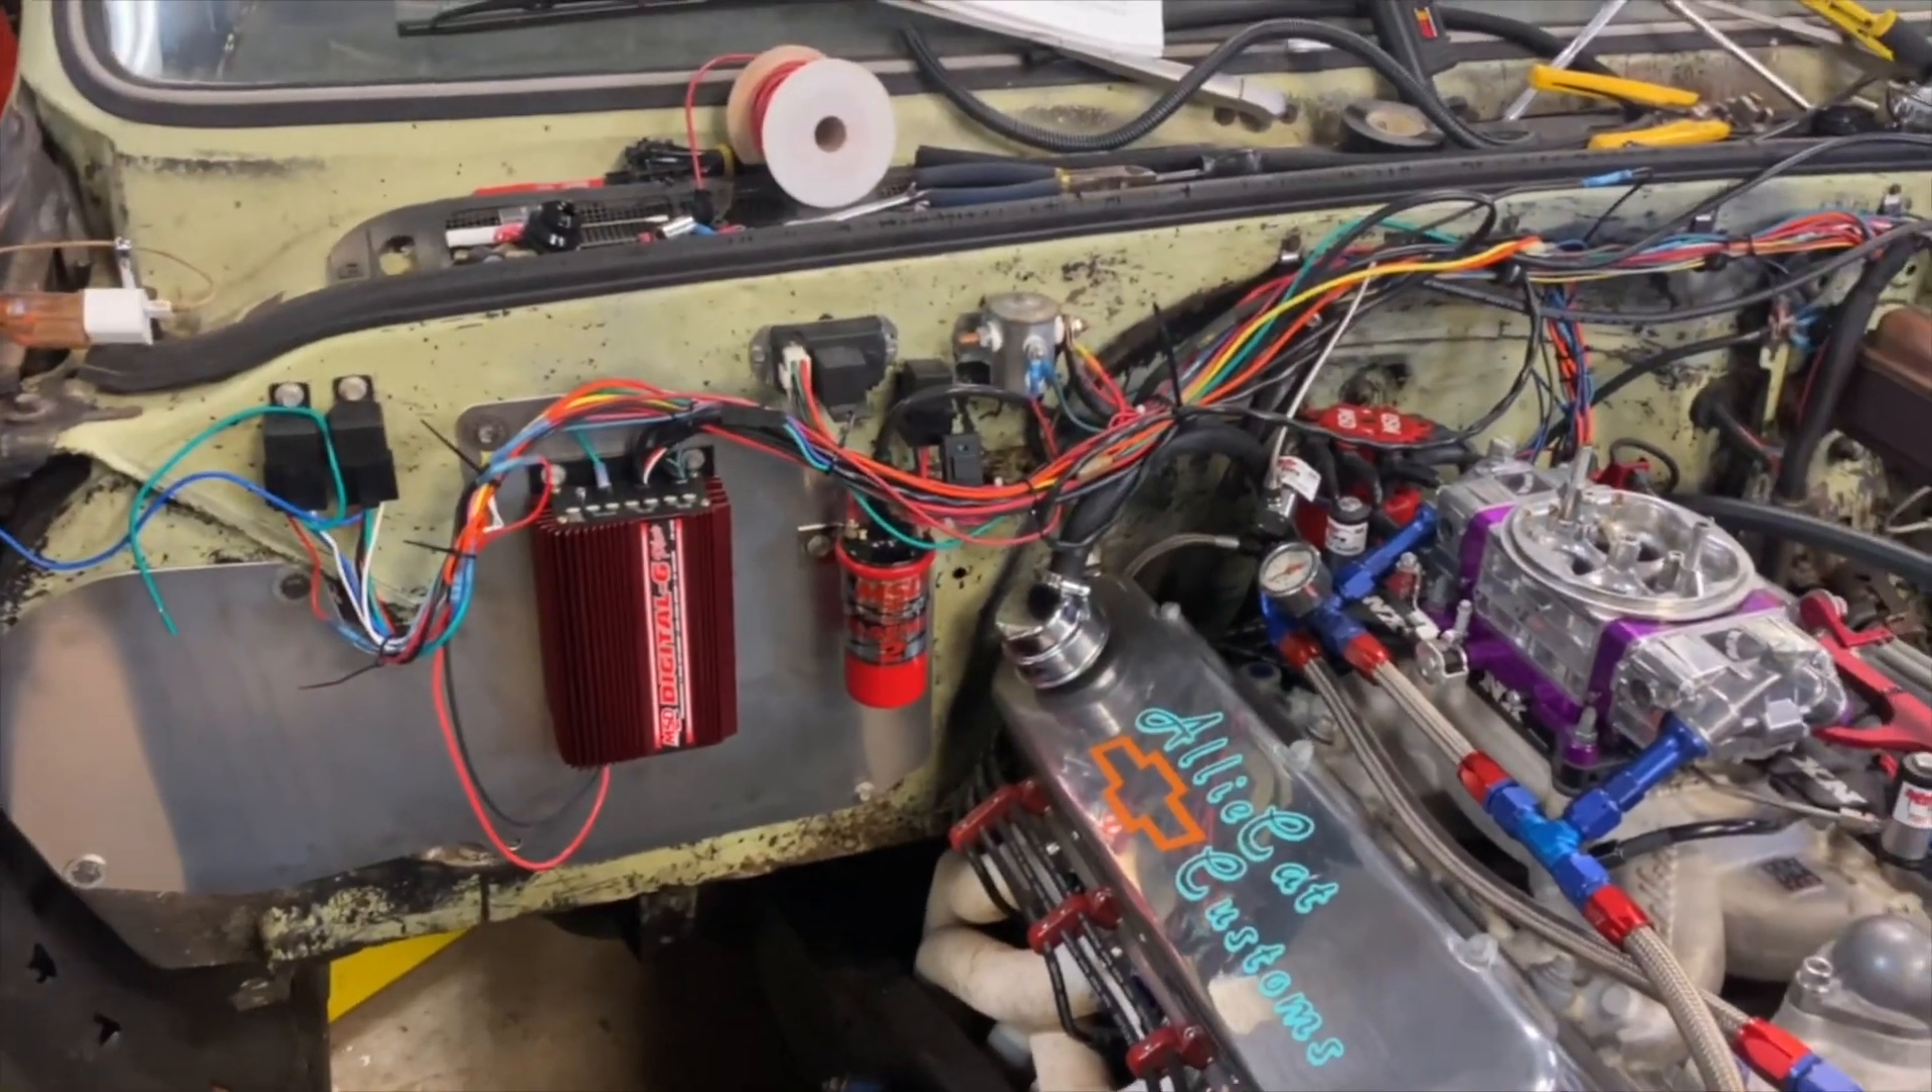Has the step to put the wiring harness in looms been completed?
No.